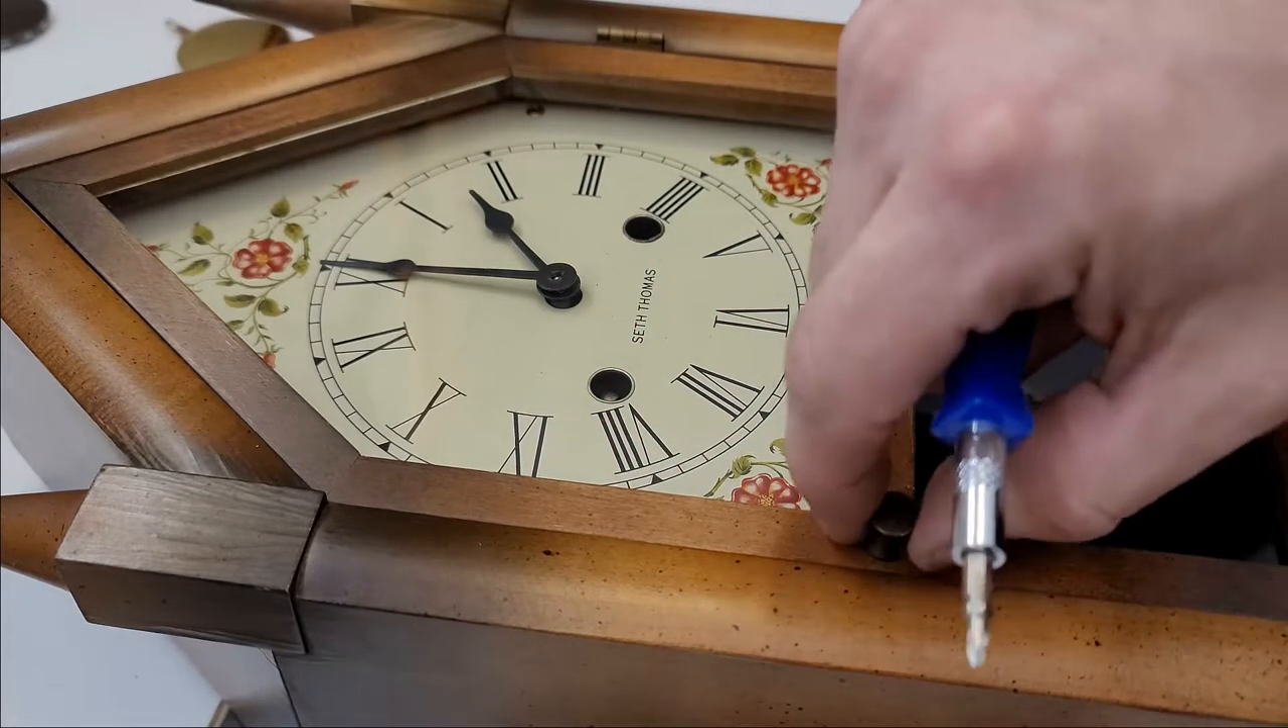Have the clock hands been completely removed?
No.